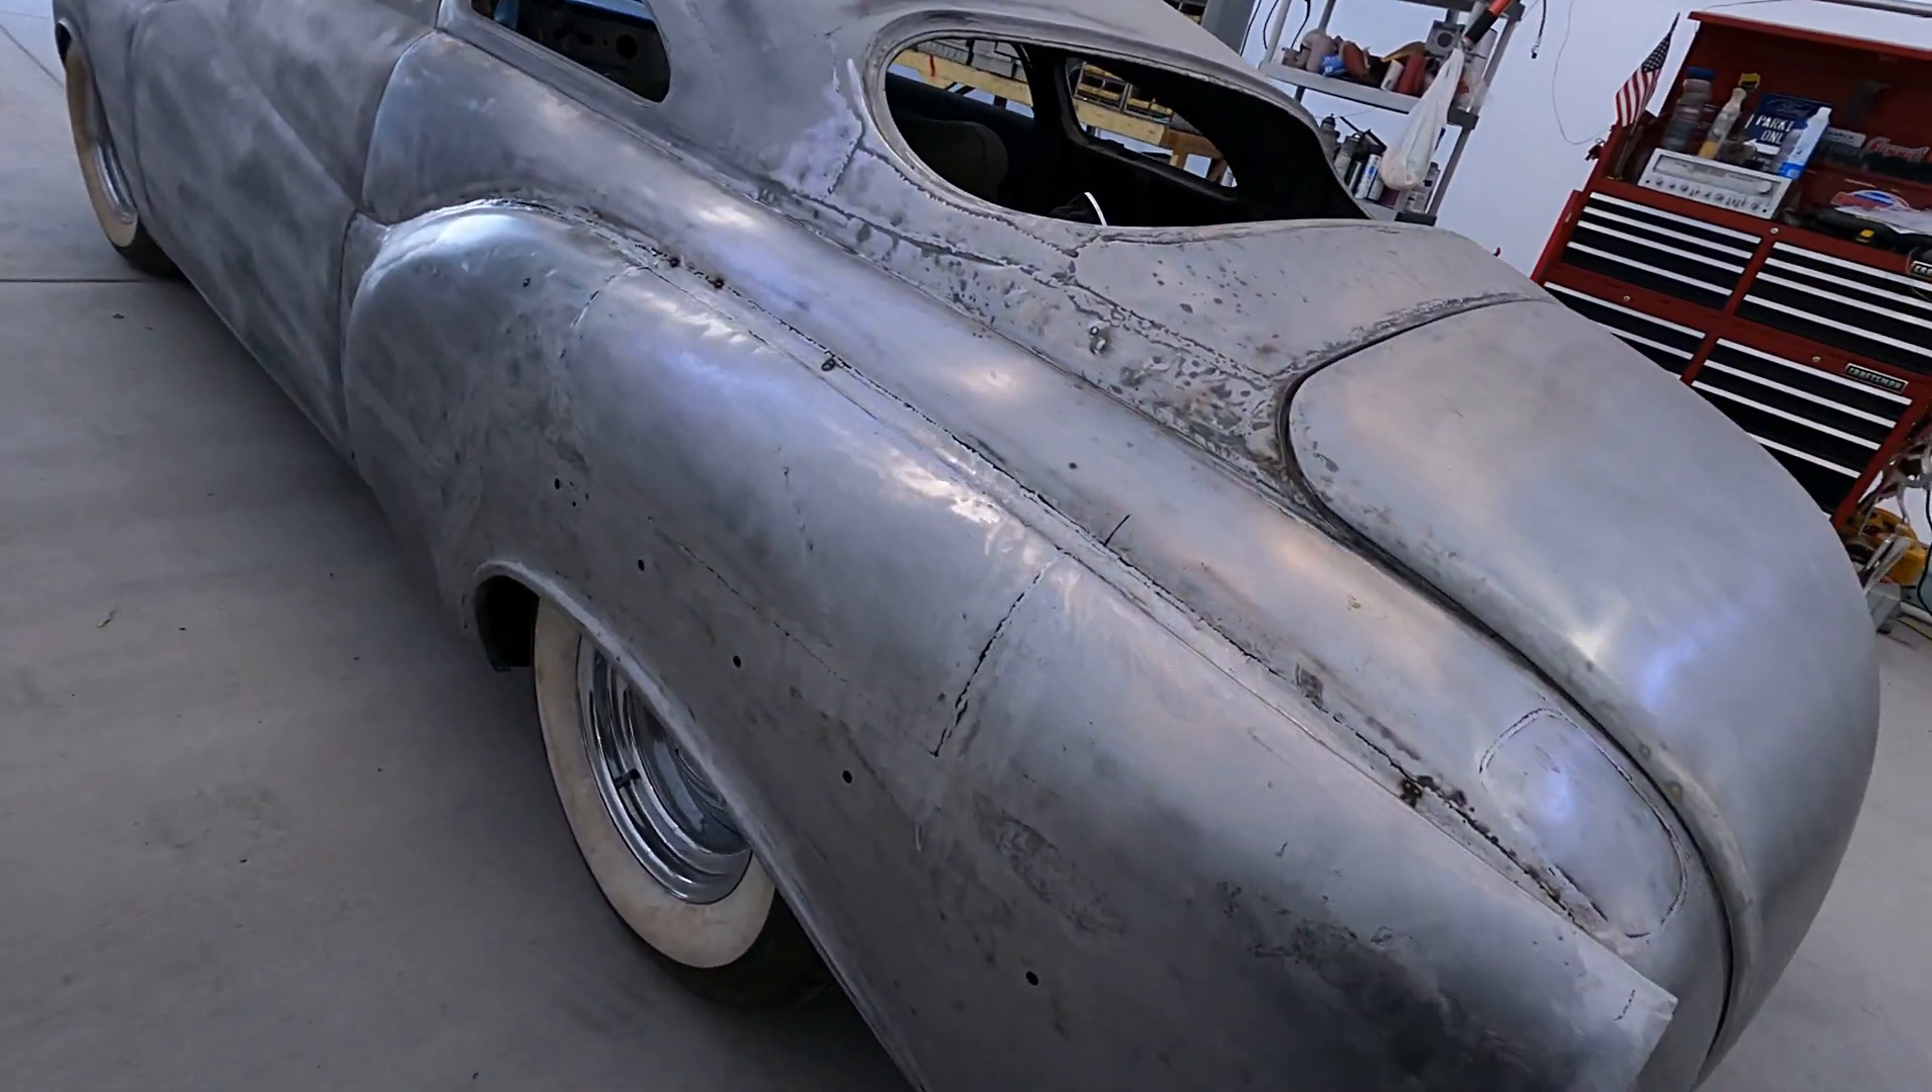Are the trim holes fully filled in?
No.